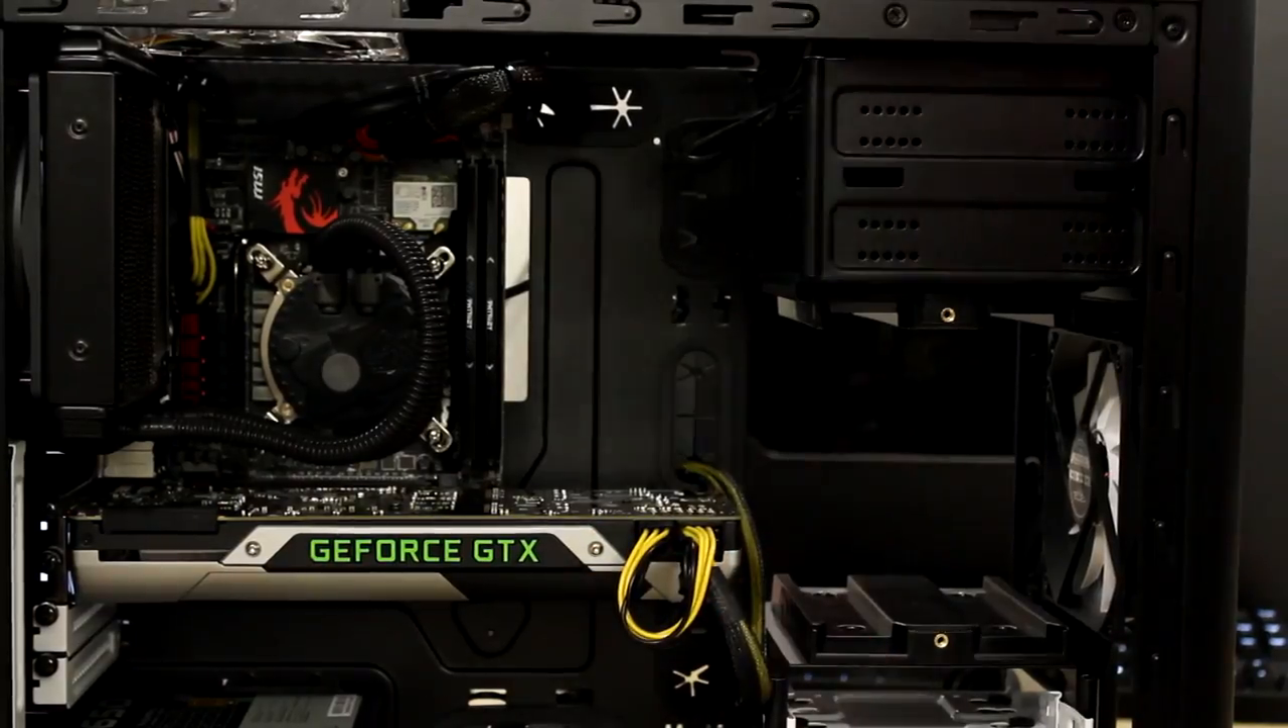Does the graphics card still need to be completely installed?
No.